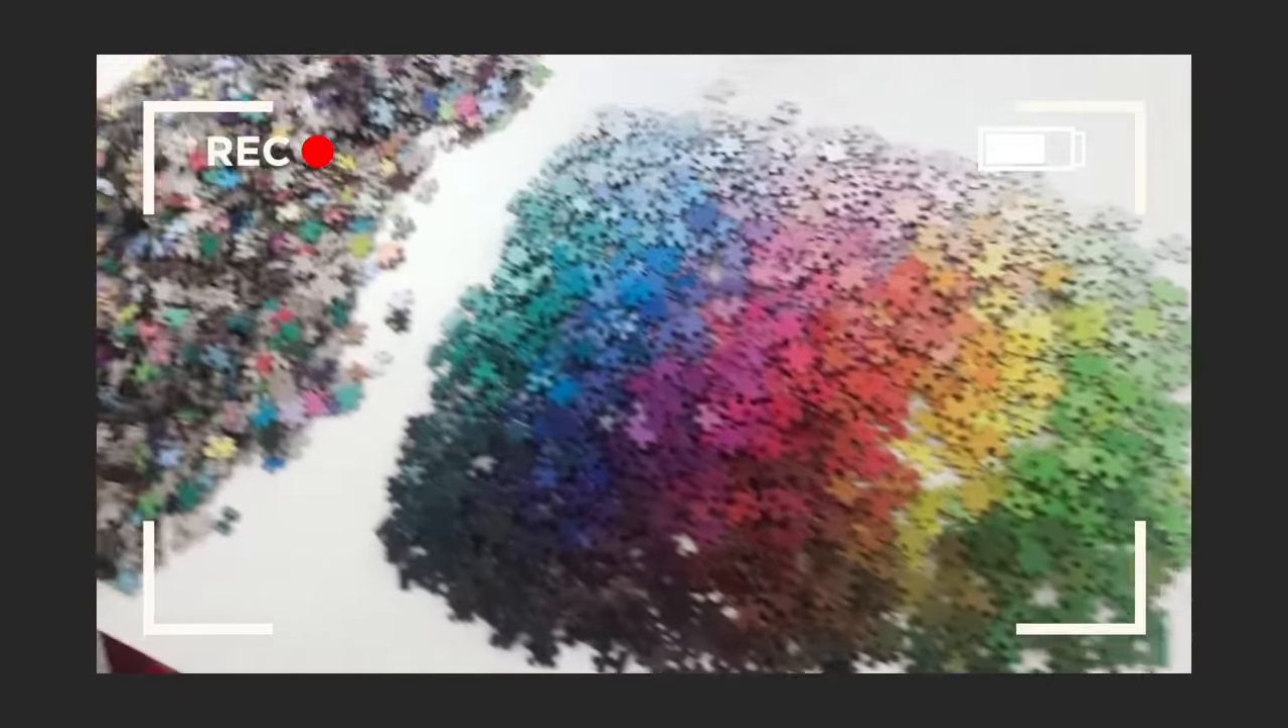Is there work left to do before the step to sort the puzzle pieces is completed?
Yes.